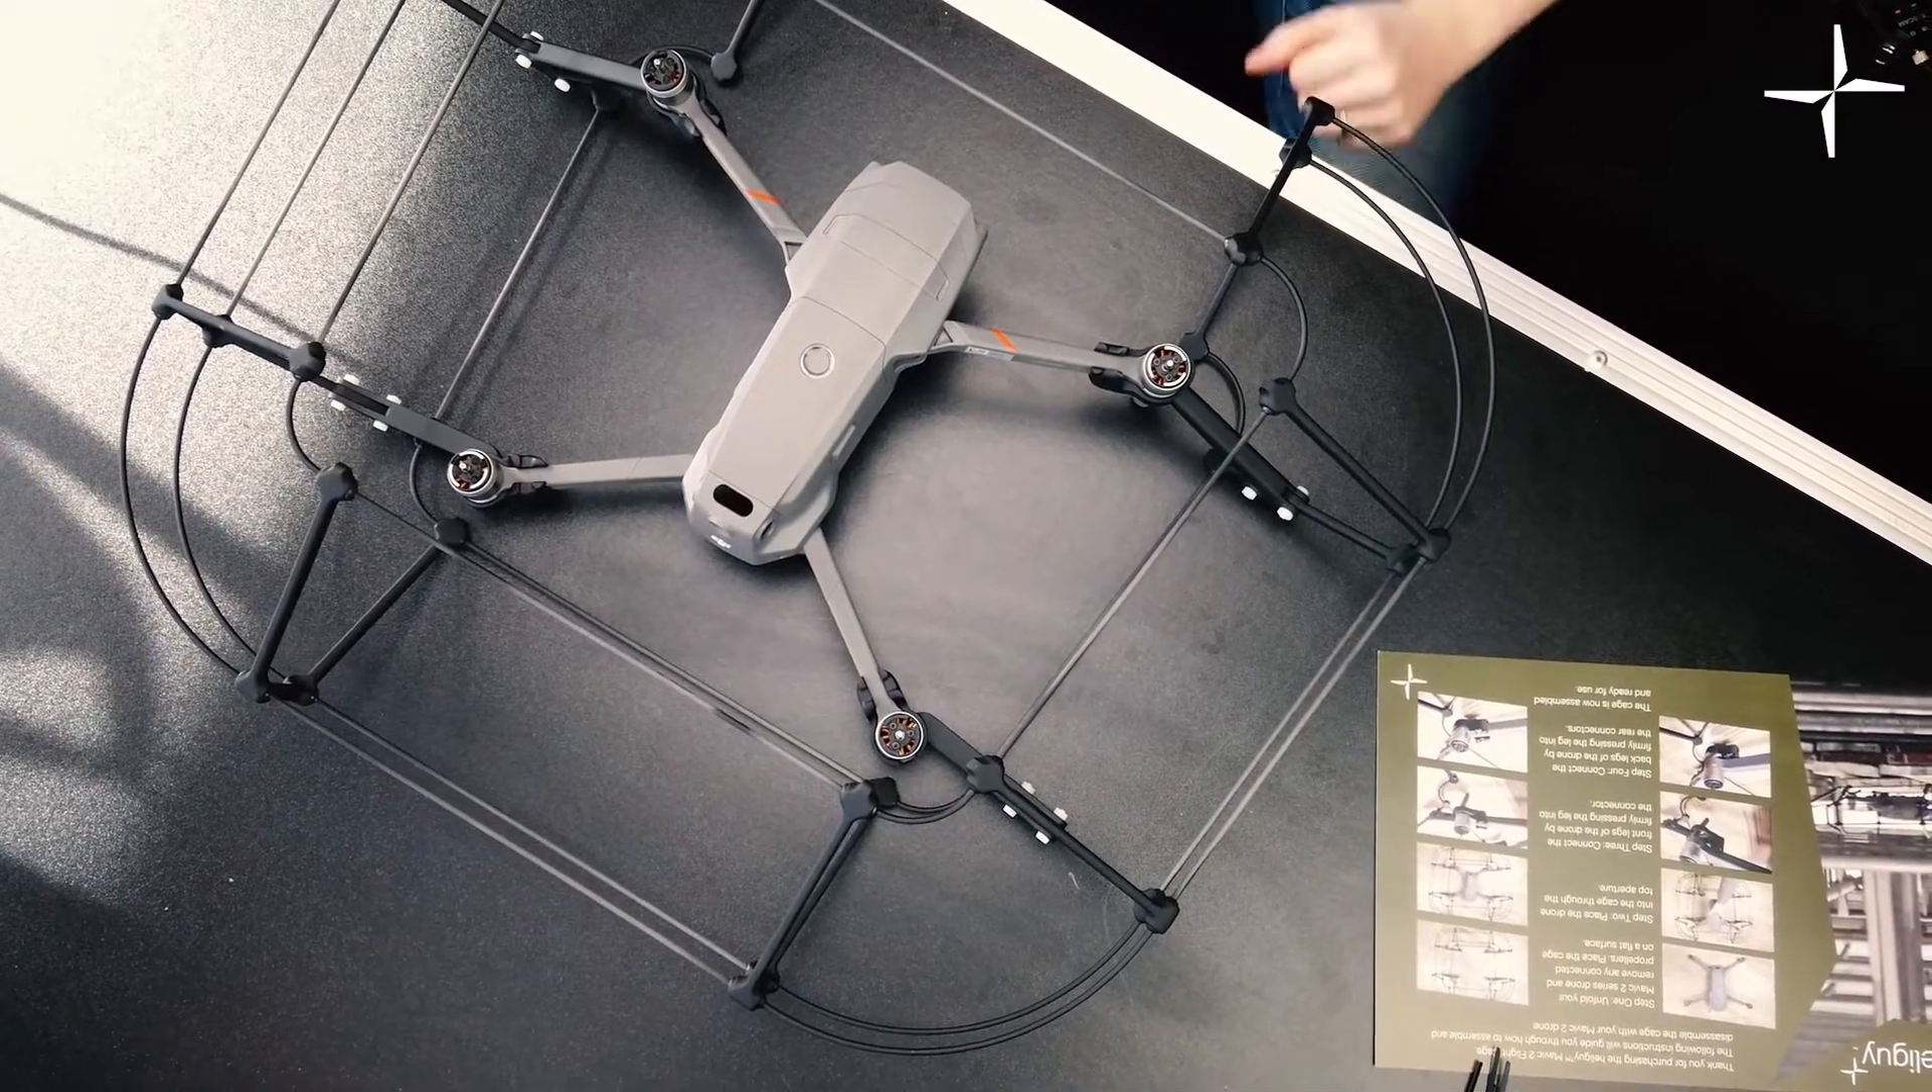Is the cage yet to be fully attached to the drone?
No.